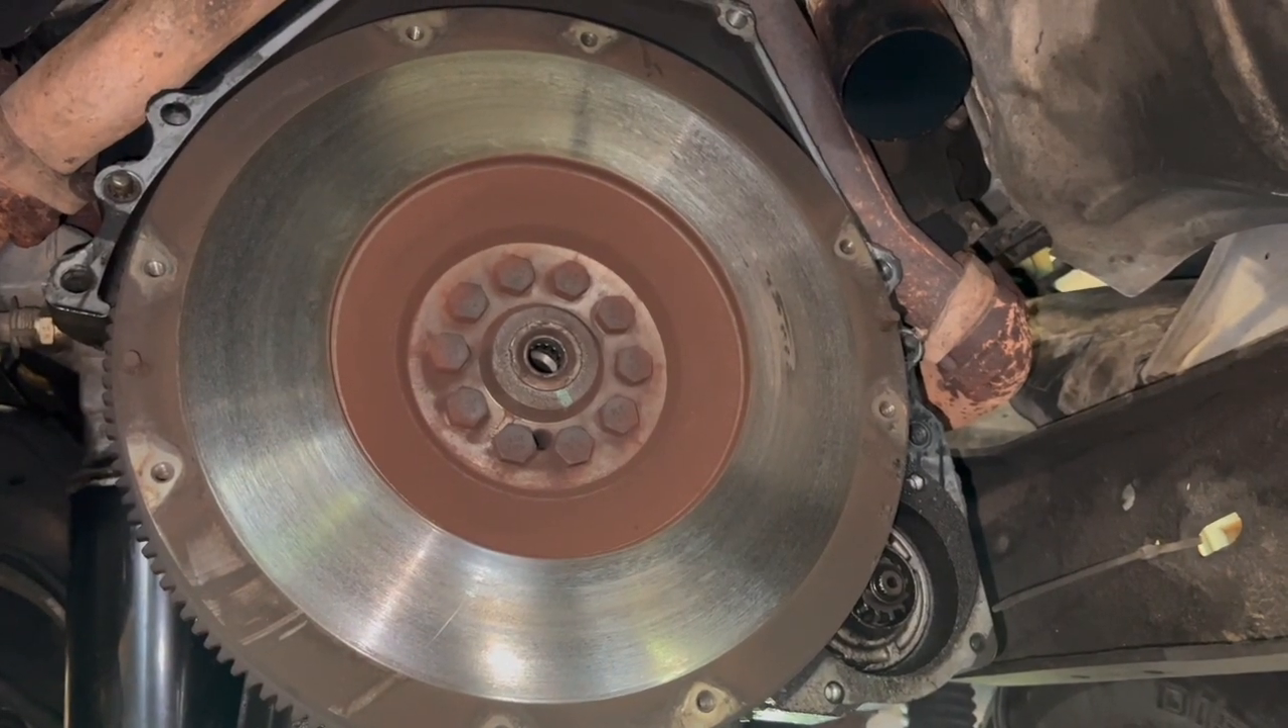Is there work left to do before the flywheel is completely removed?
Yes.